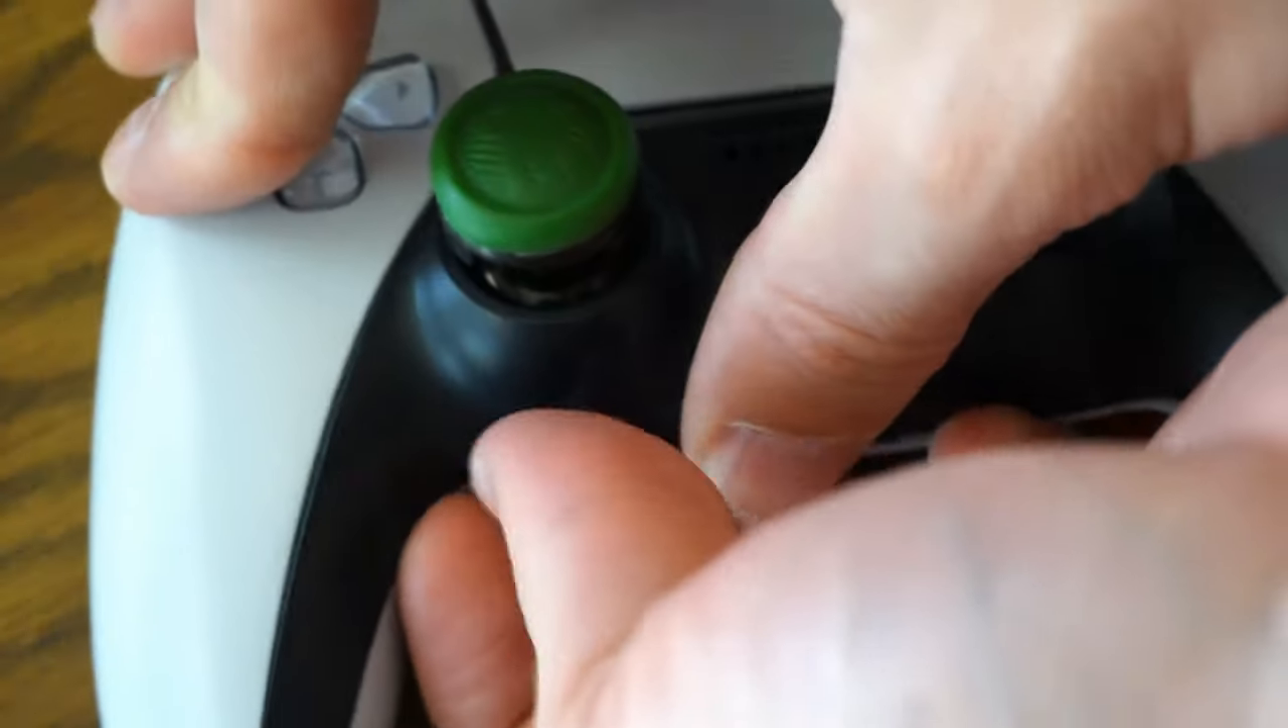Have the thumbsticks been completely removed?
No.